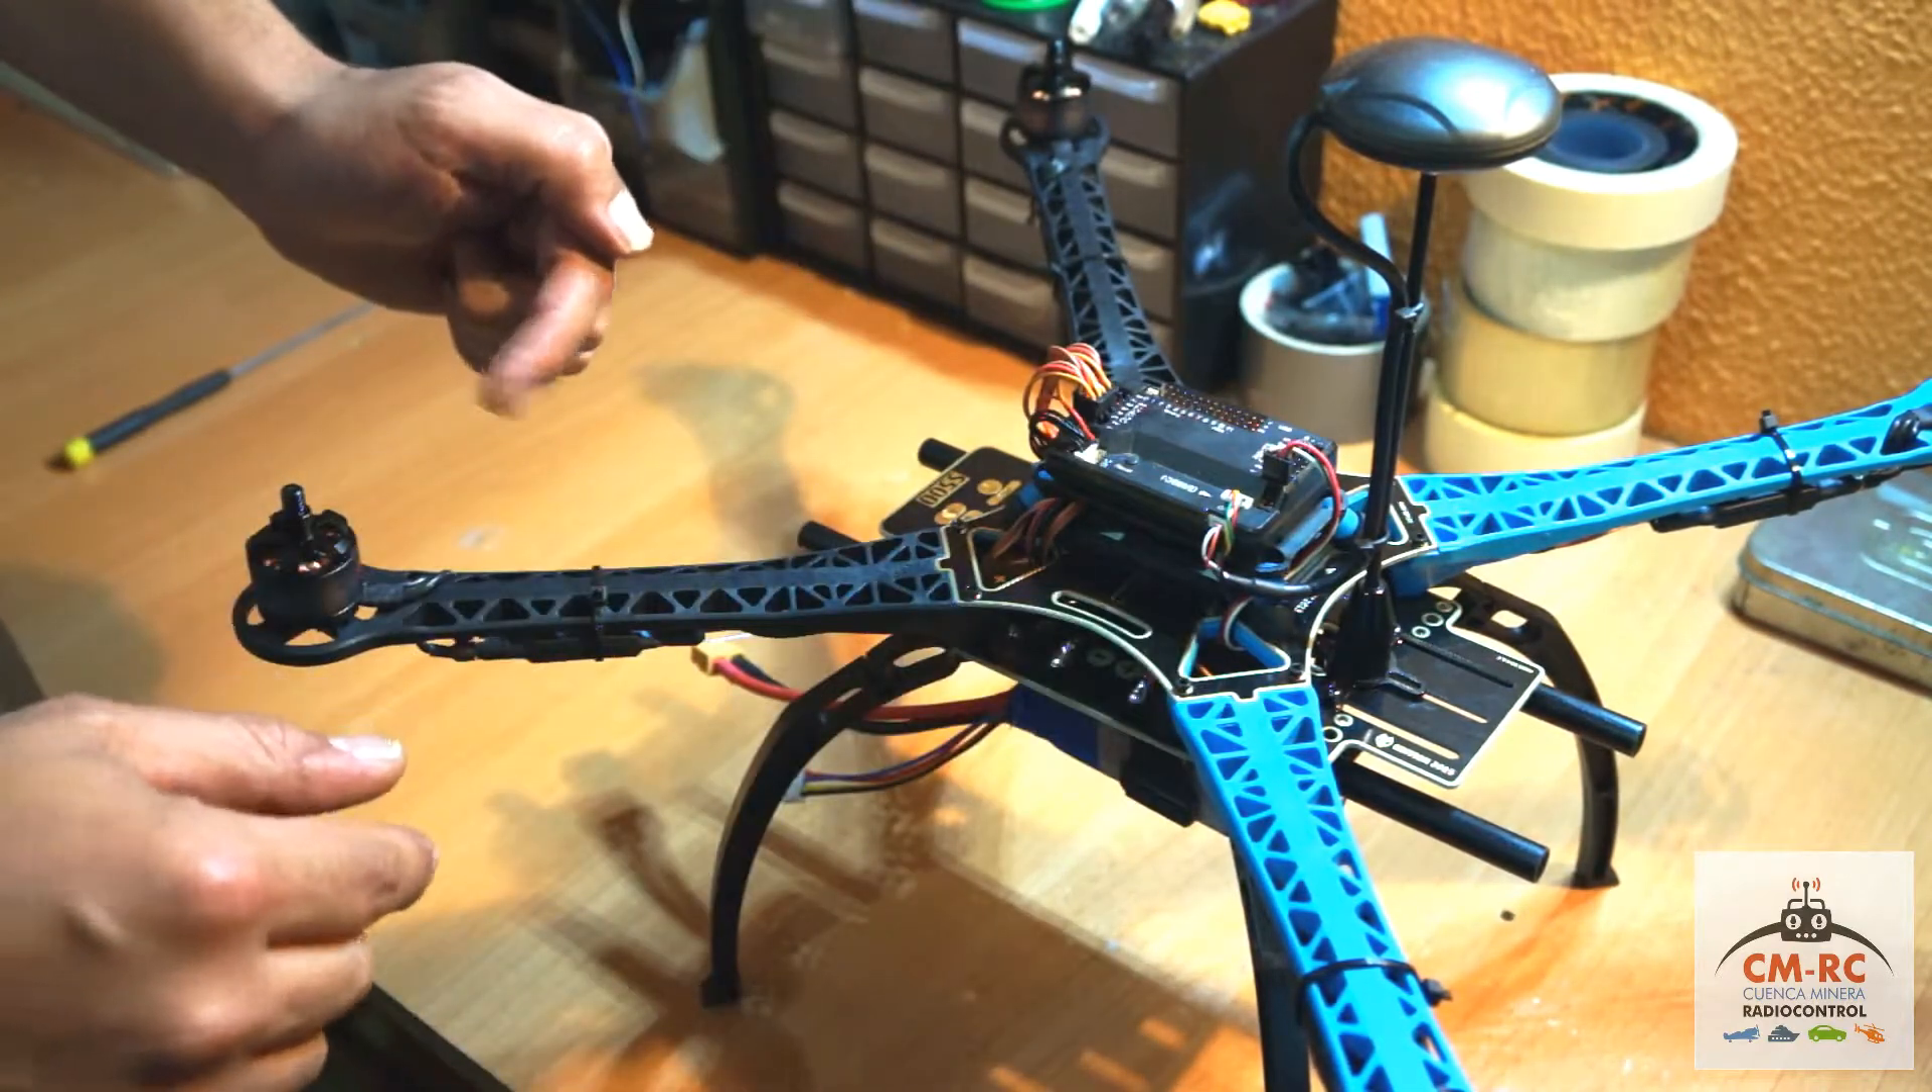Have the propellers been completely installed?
No.